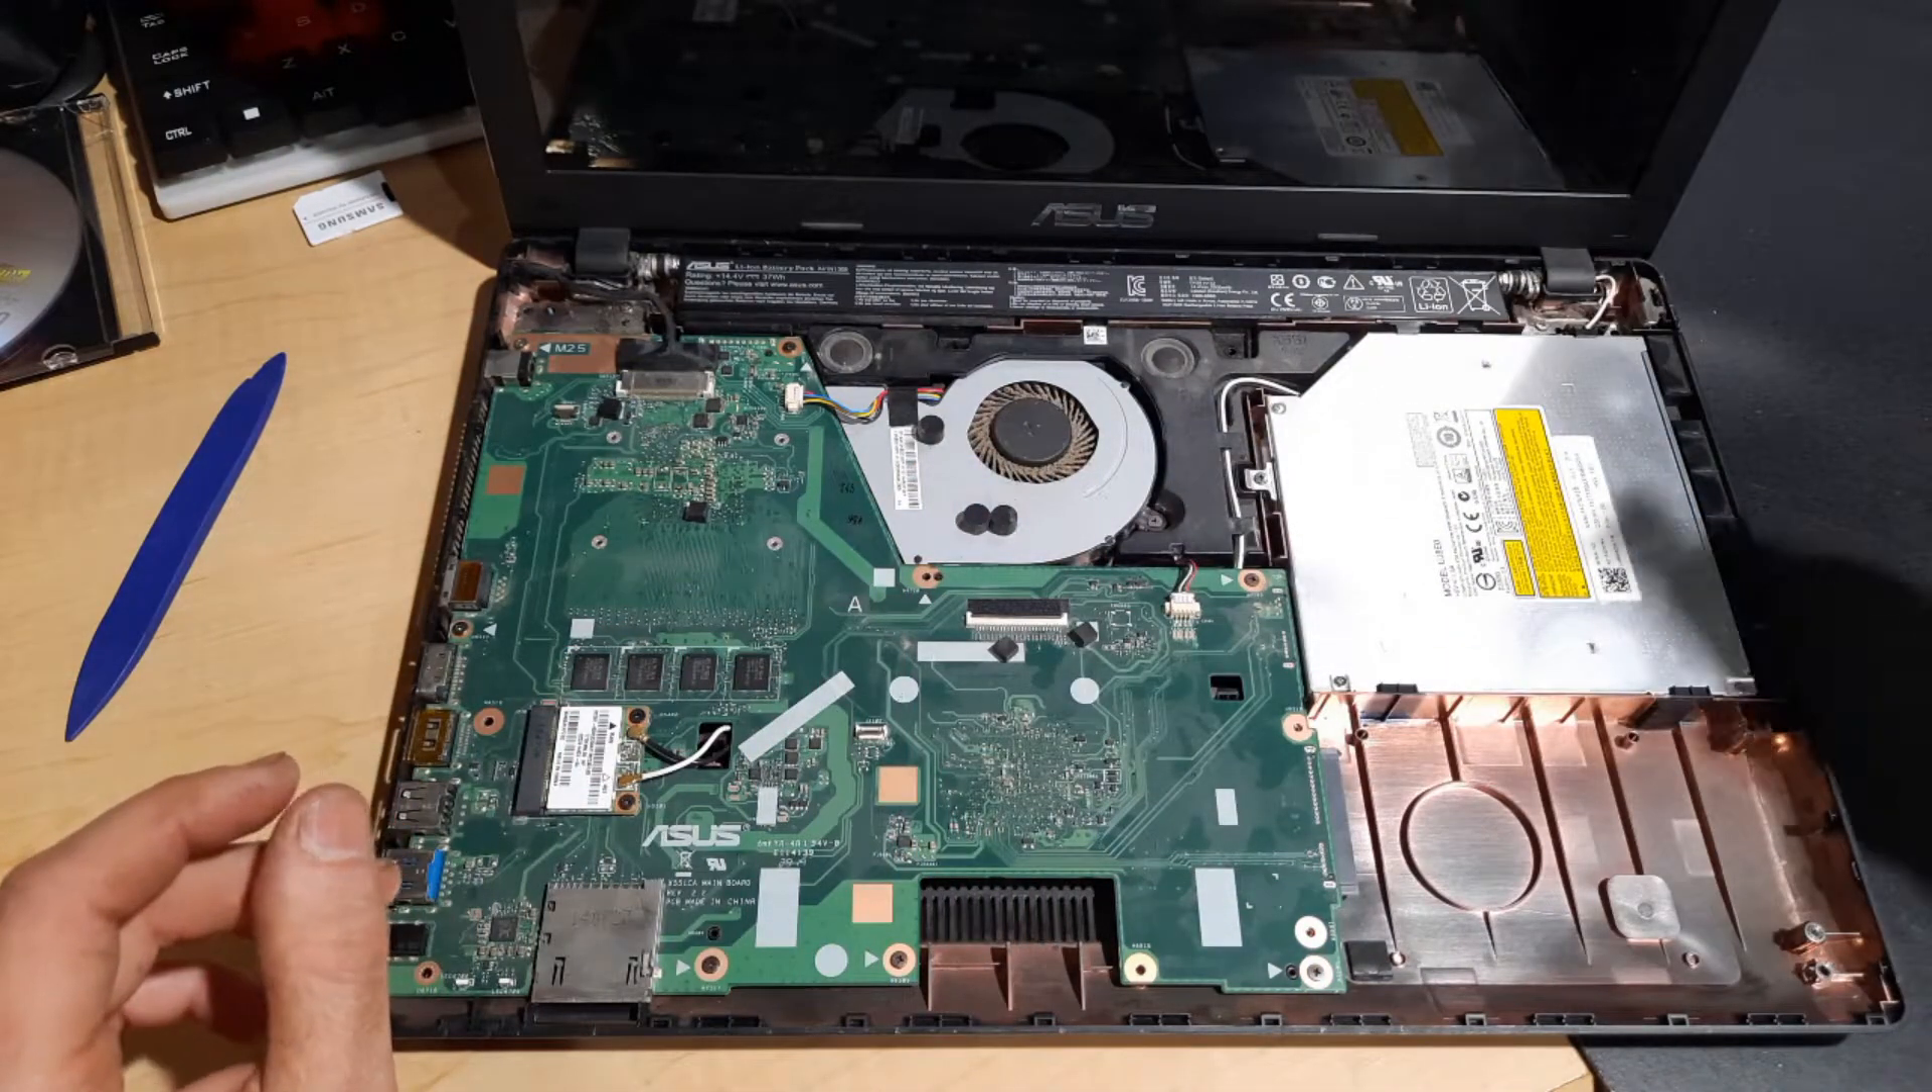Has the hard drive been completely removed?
Yes.